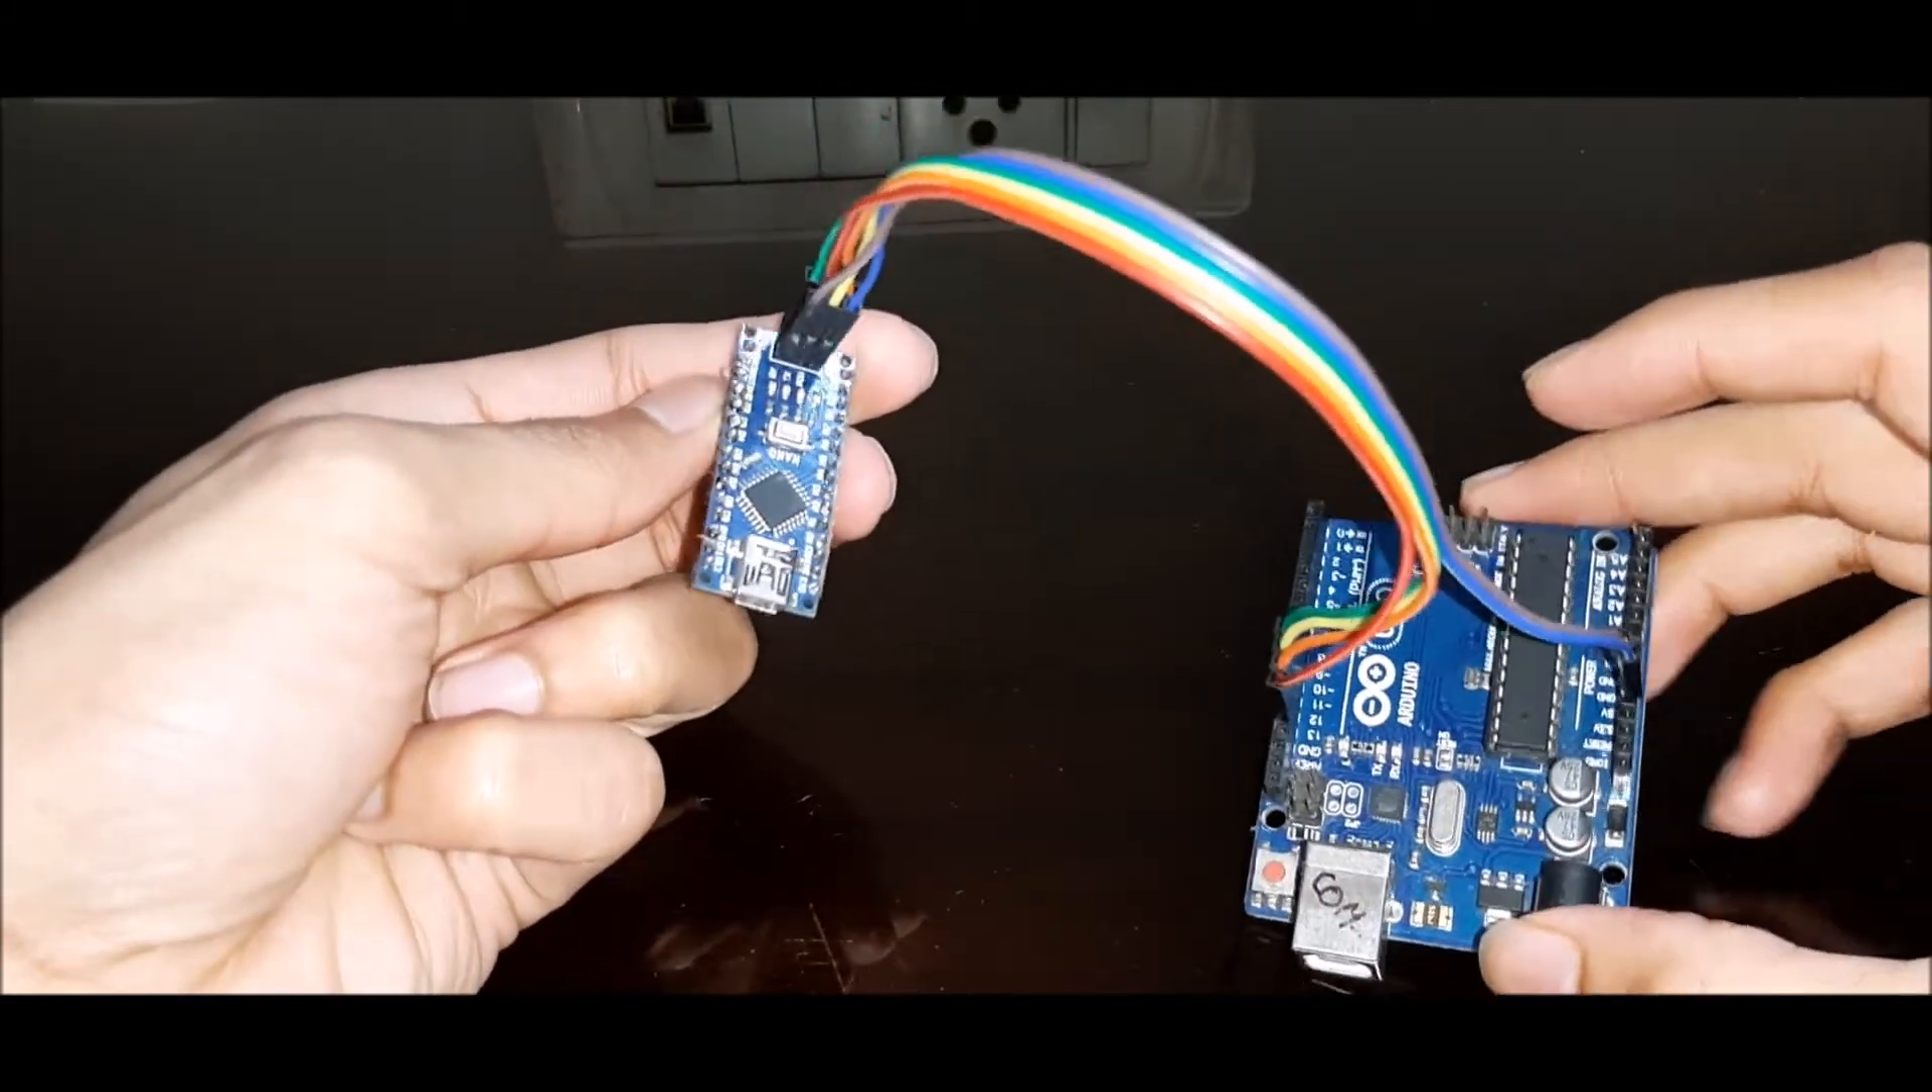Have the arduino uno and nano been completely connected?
Yes.